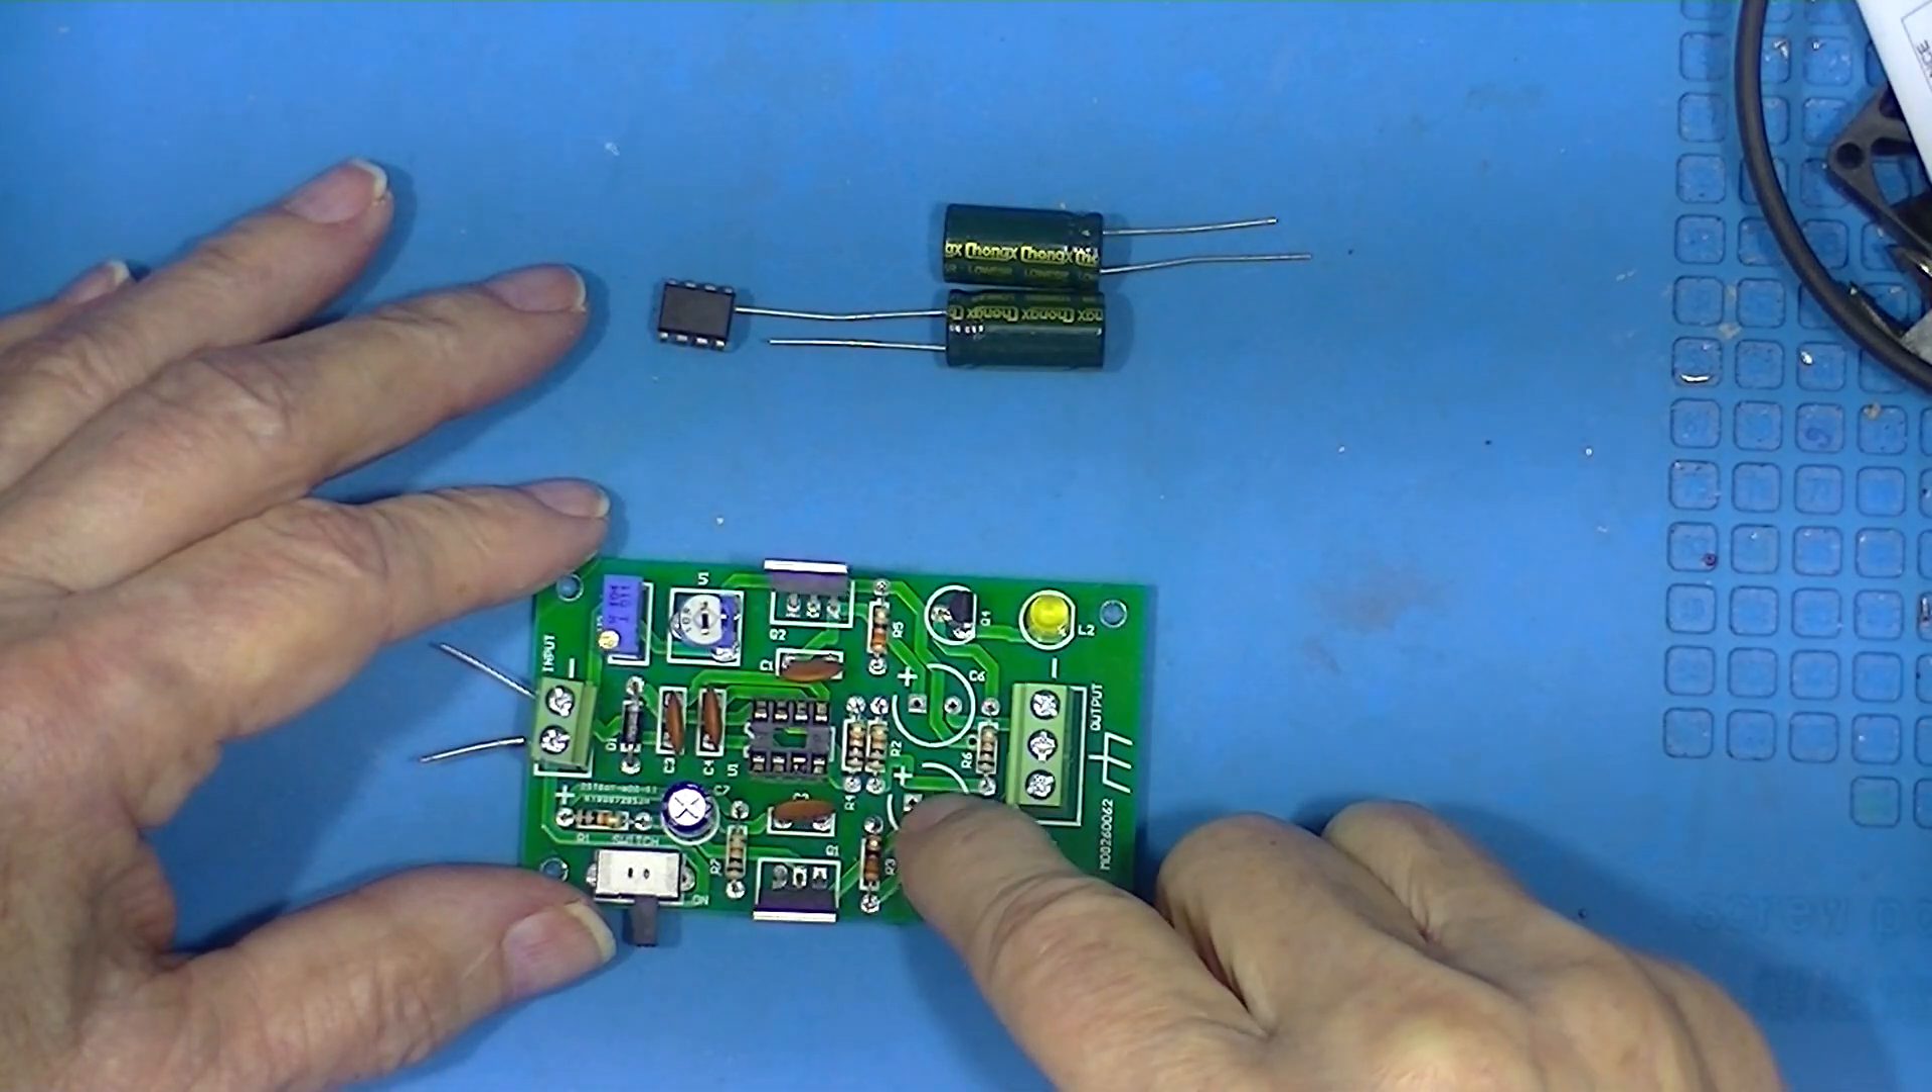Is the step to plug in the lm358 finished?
No.